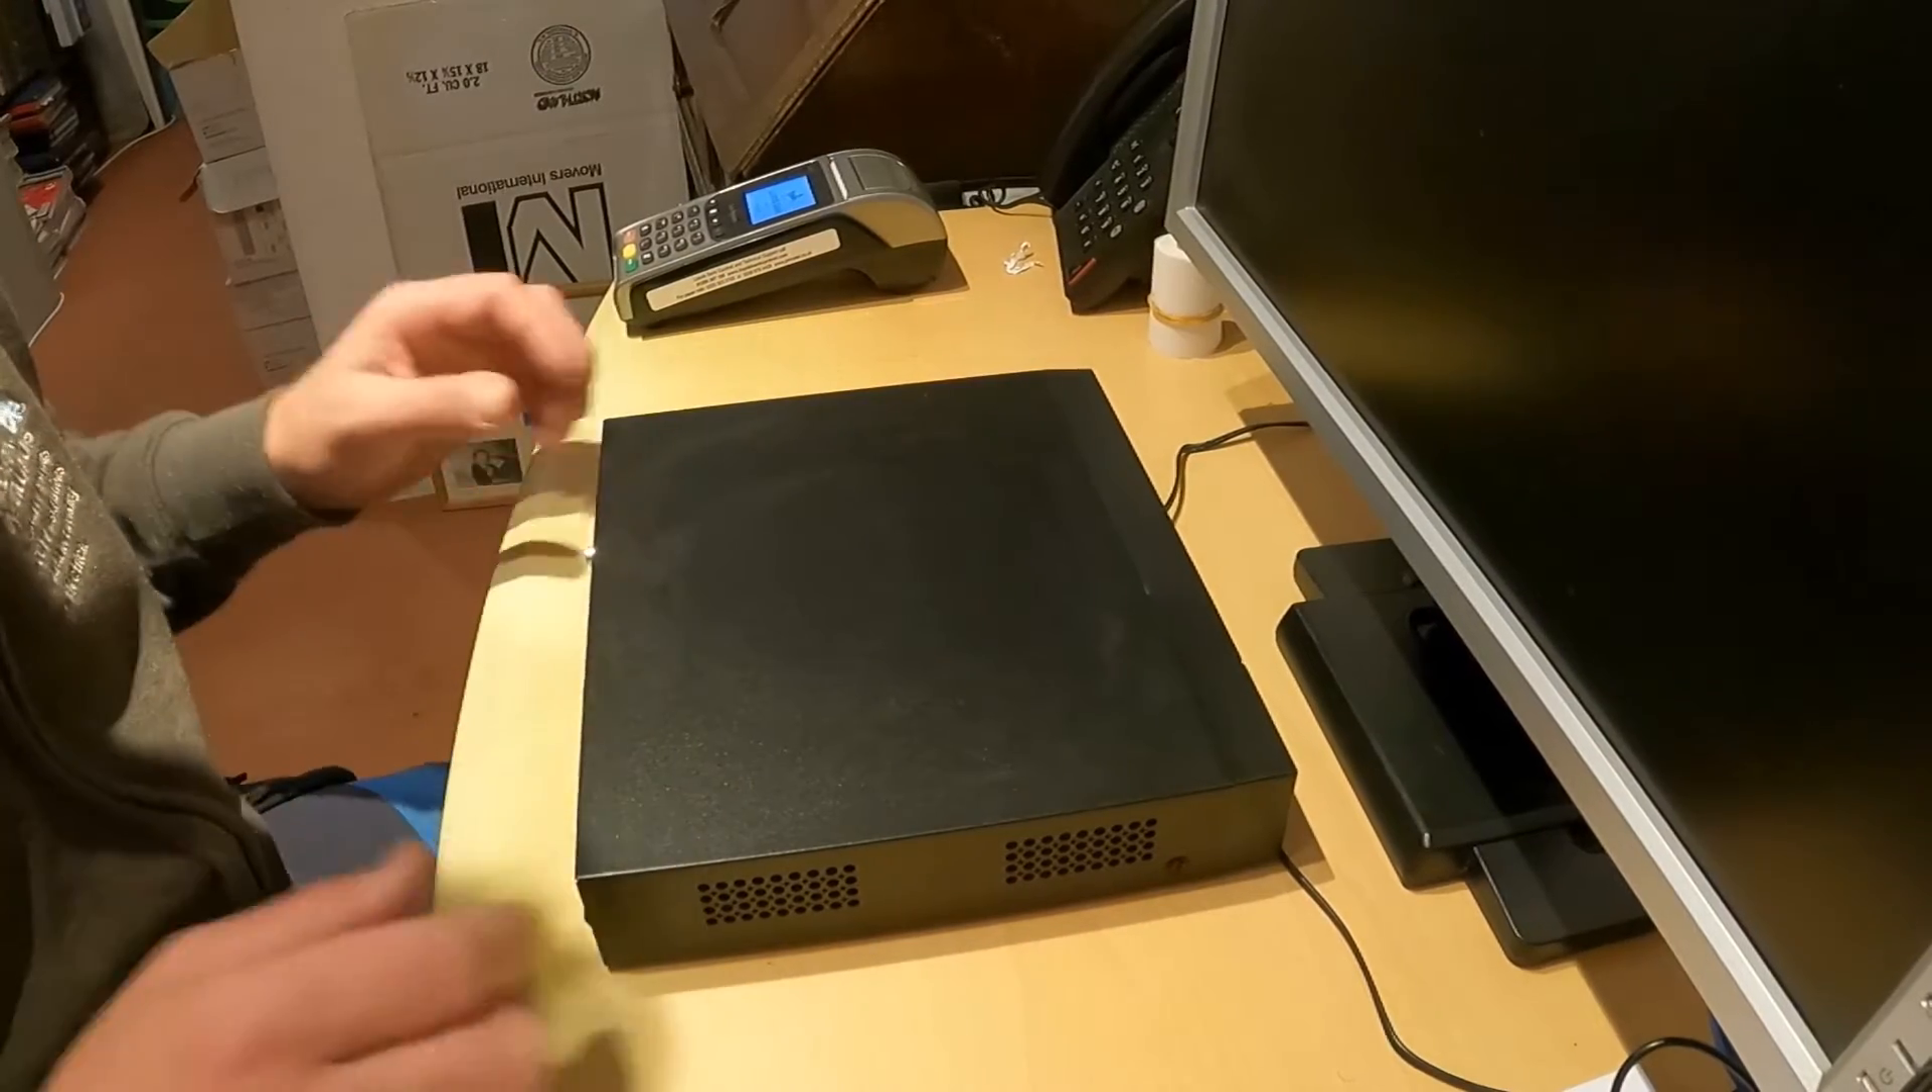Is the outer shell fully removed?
No.